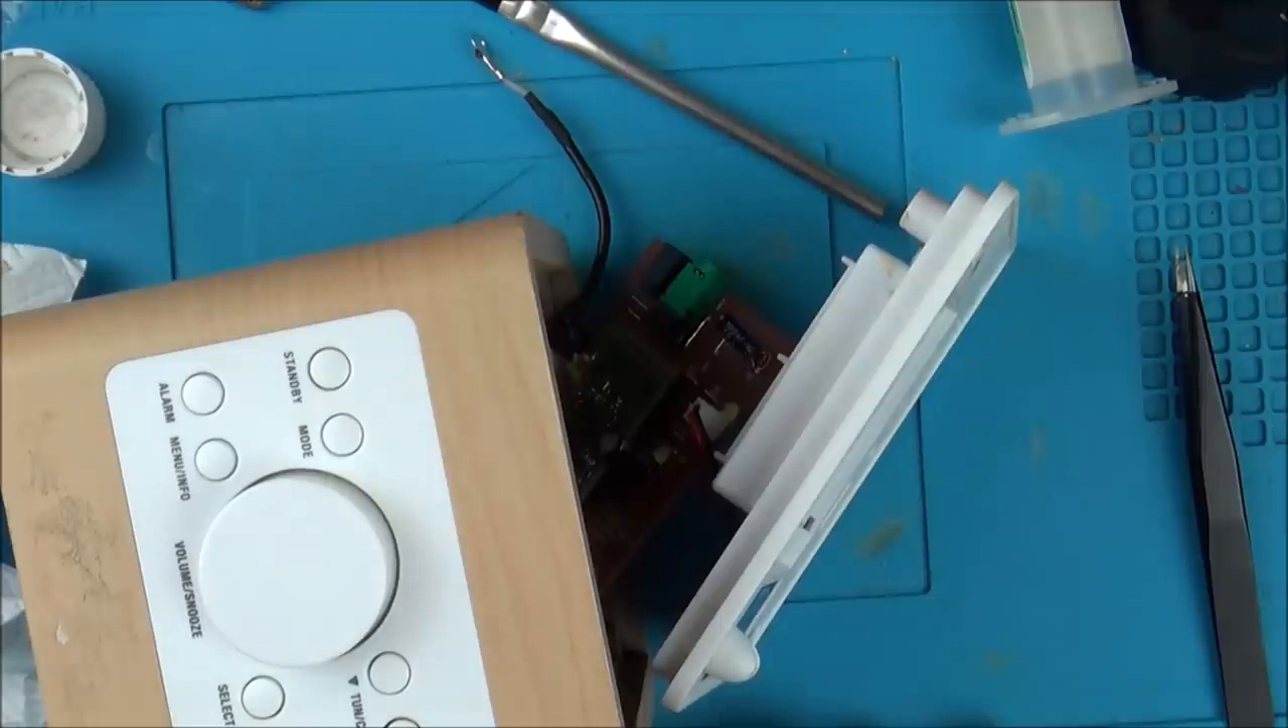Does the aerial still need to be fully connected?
Yes.